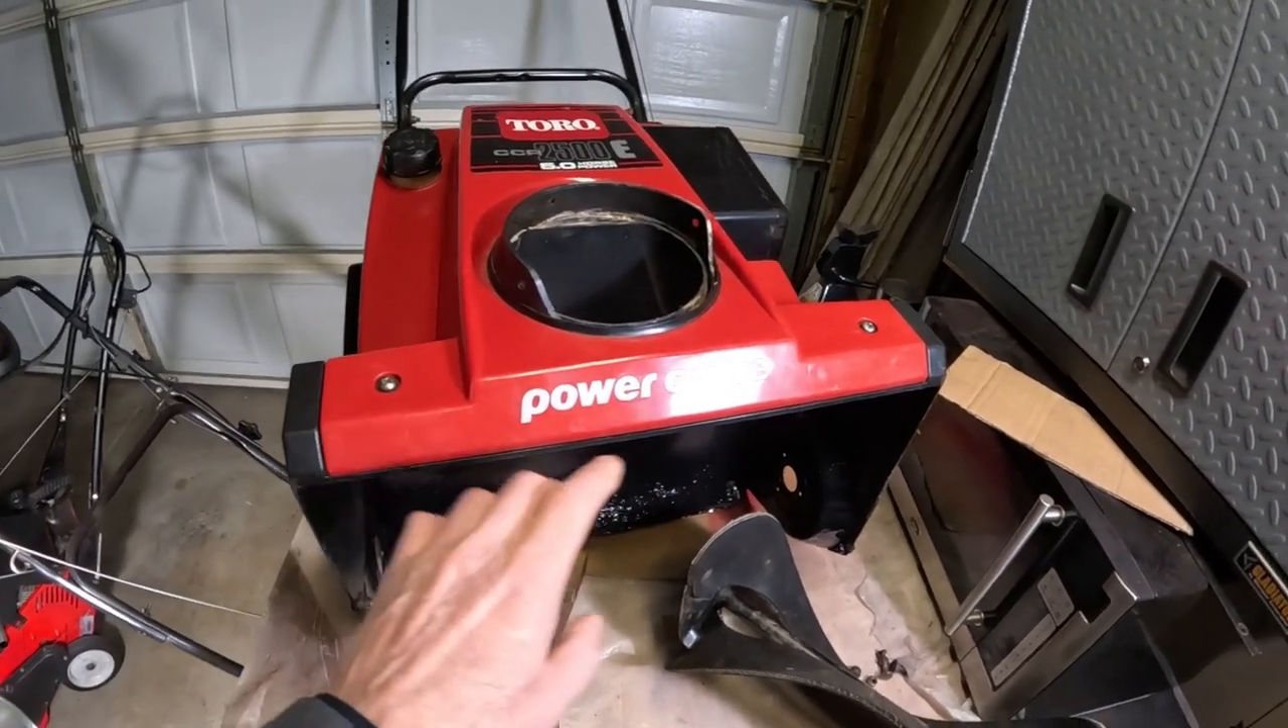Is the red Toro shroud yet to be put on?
No.